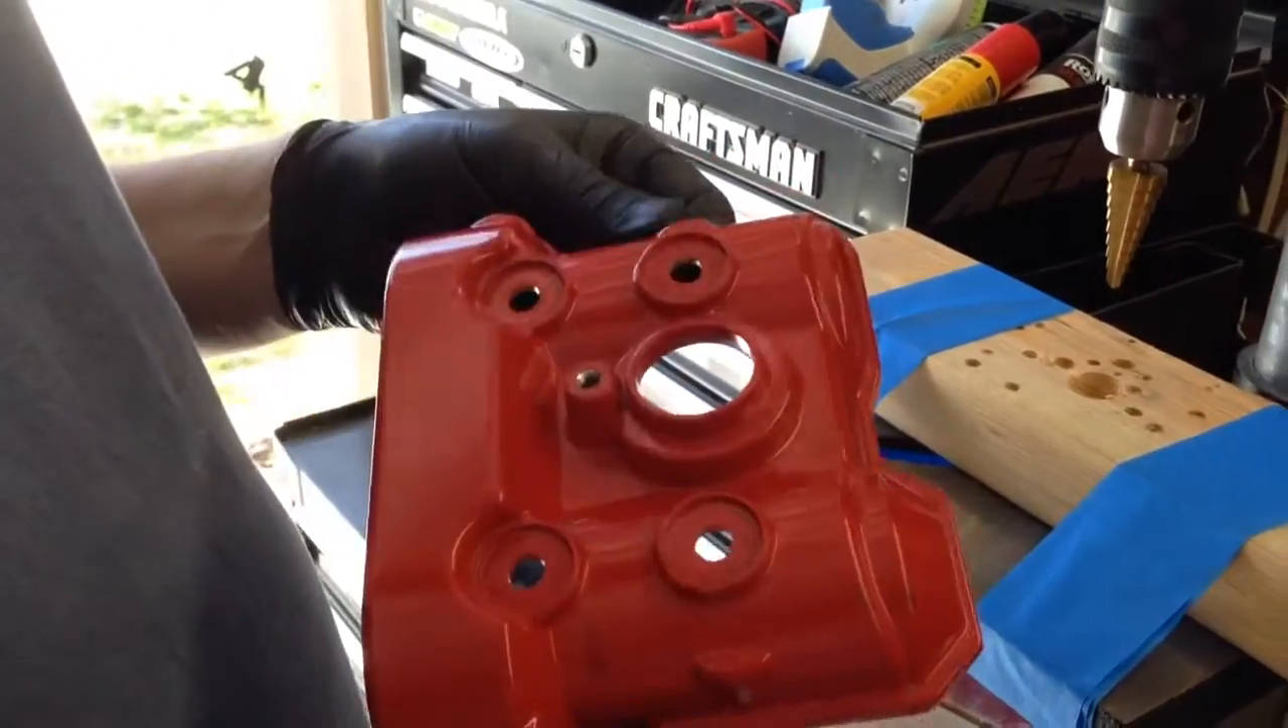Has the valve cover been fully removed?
Yes.